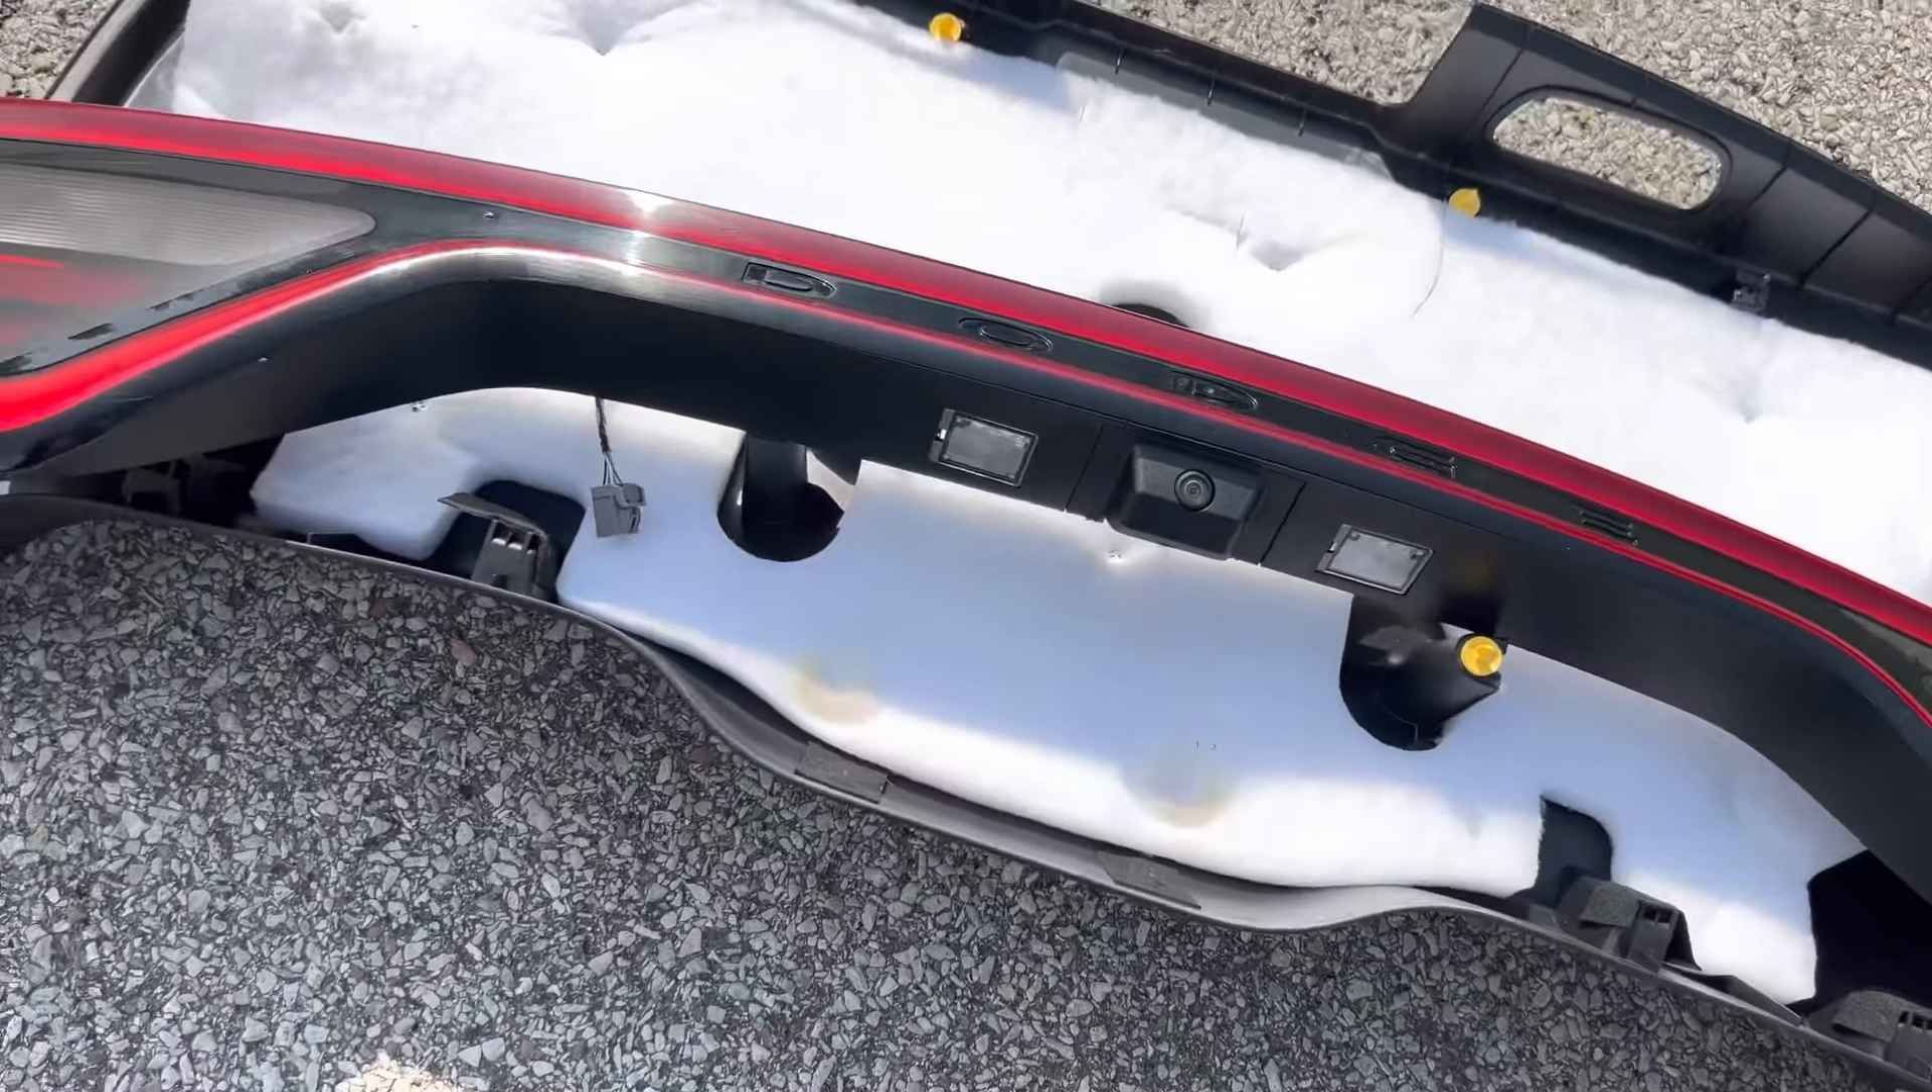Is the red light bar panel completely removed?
Yes.